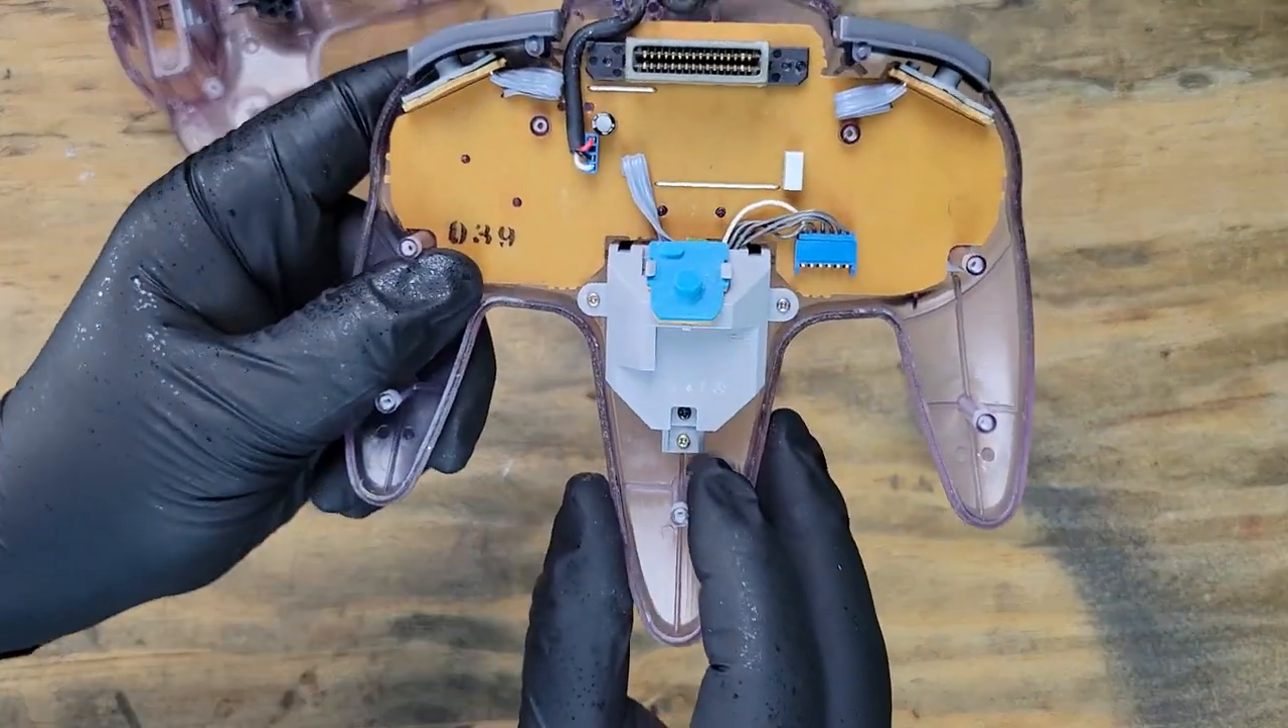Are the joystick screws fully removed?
No.